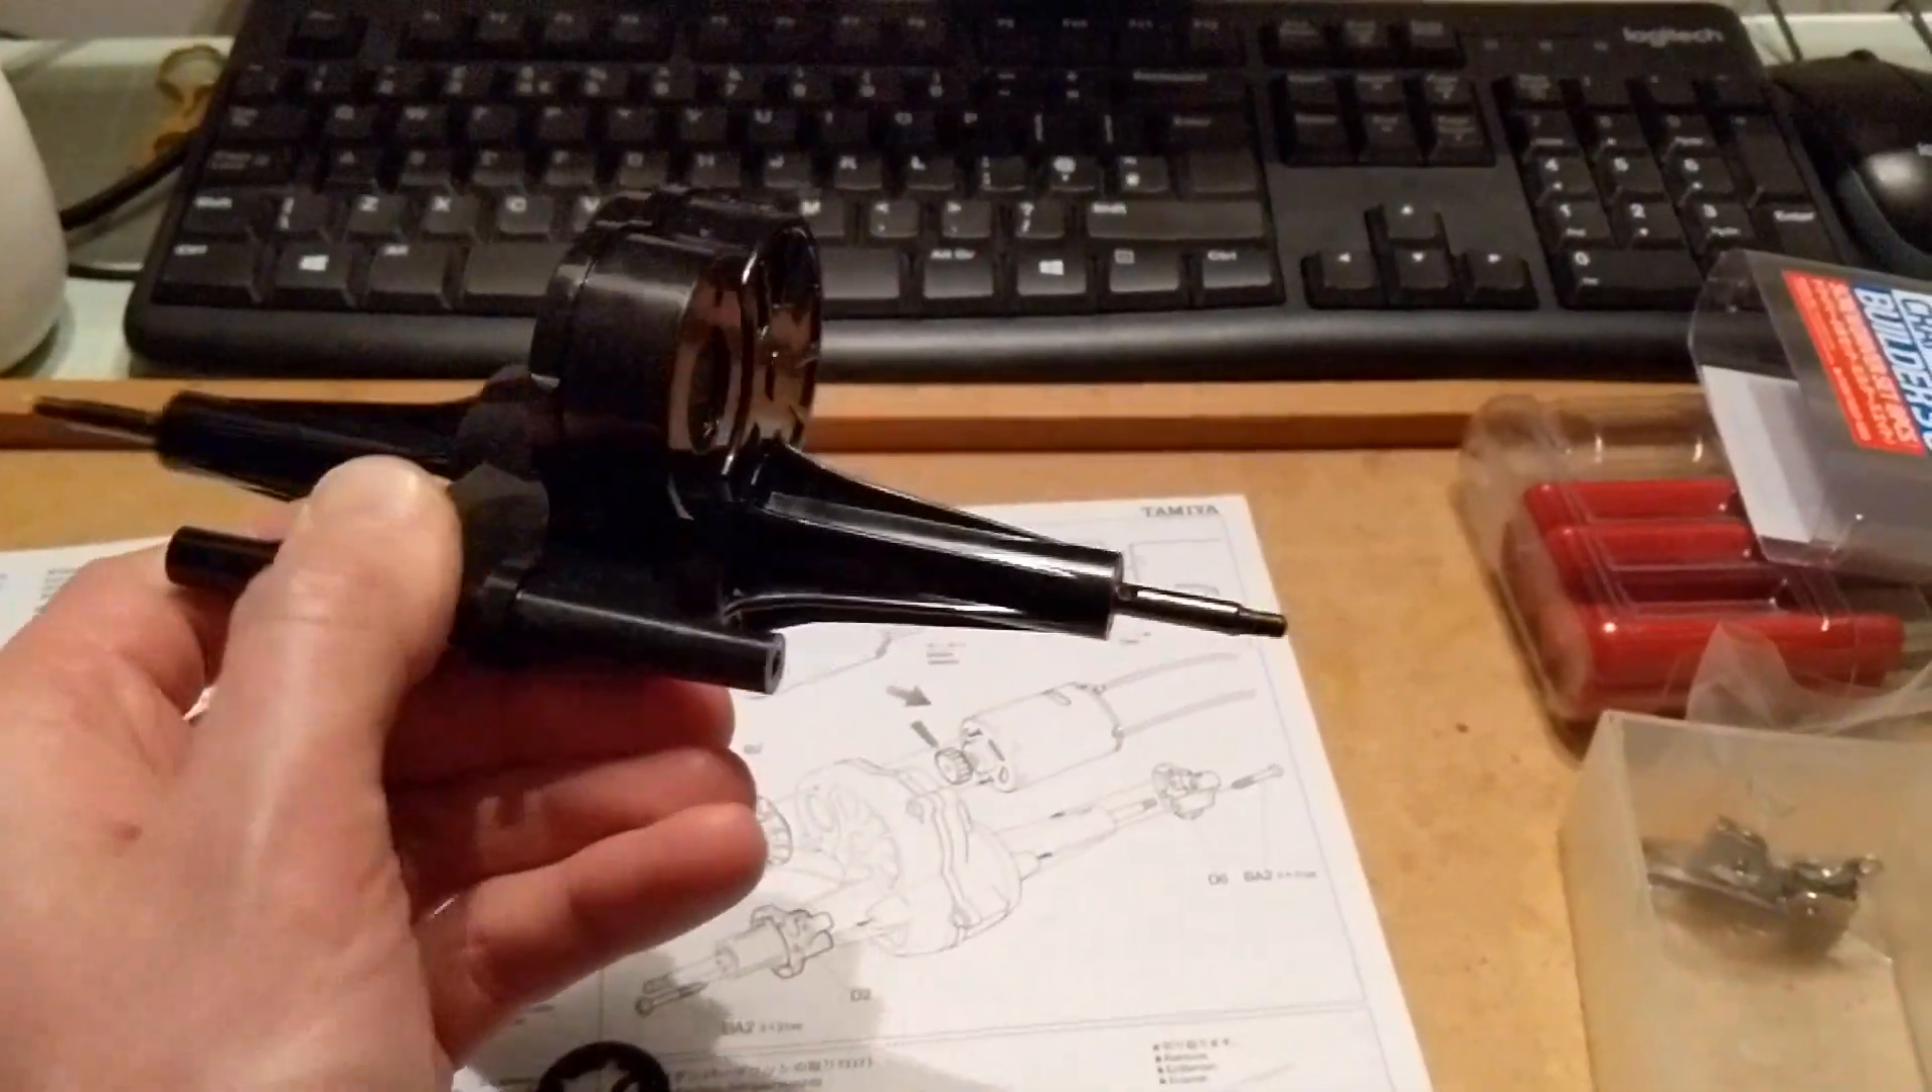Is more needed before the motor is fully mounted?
Yes.